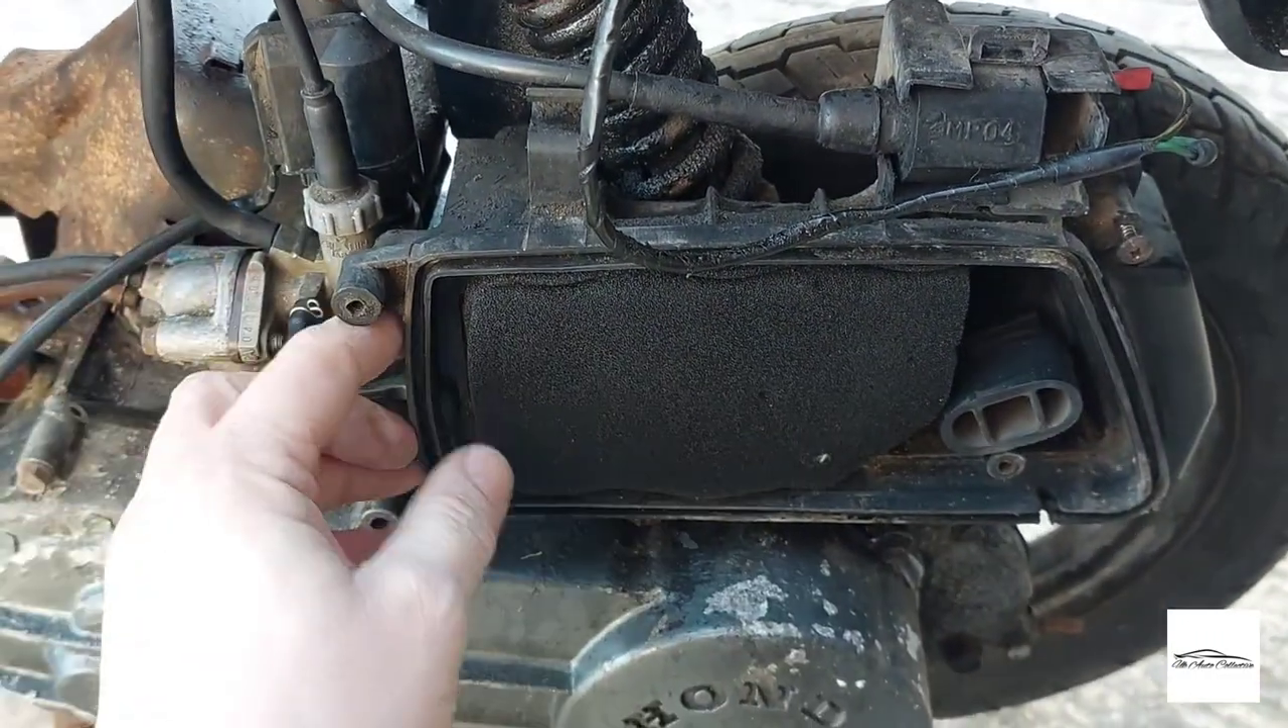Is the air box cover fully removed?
Yes.